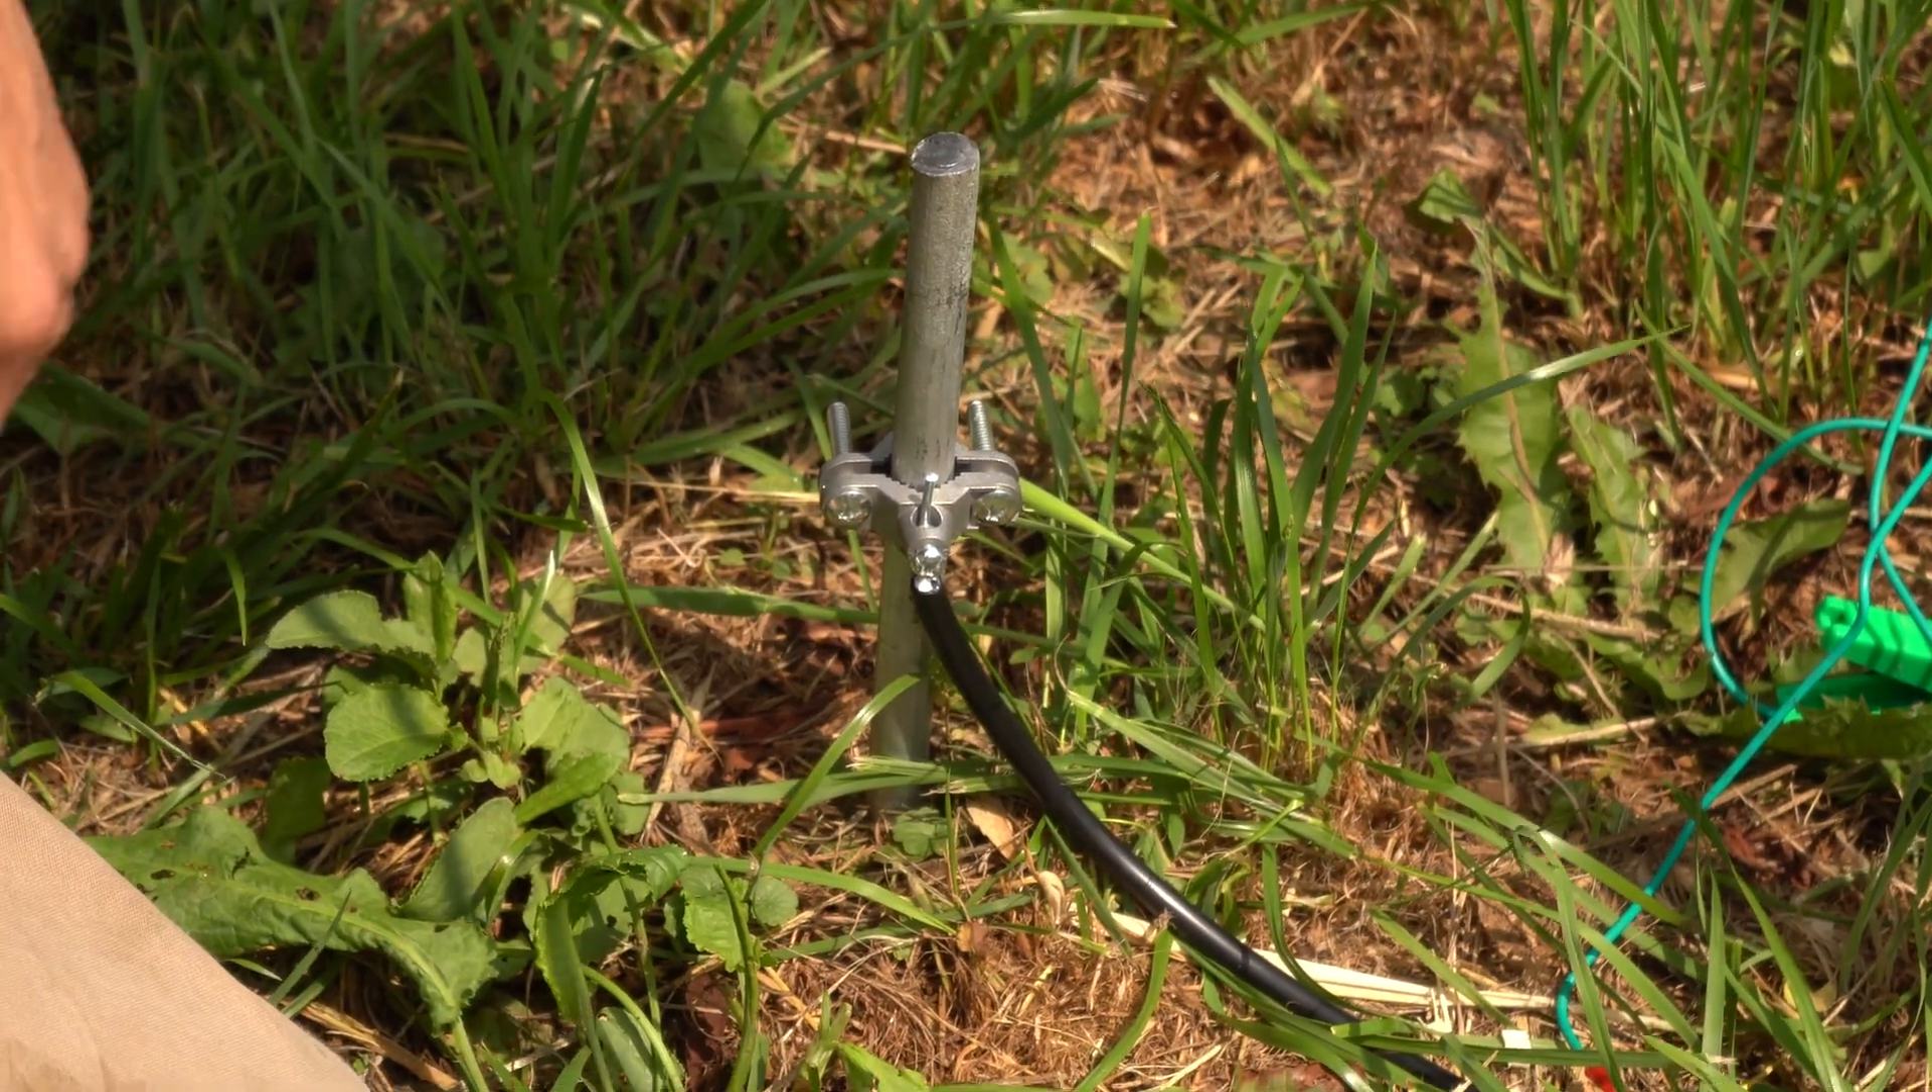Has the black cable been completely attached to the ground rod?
Yes.